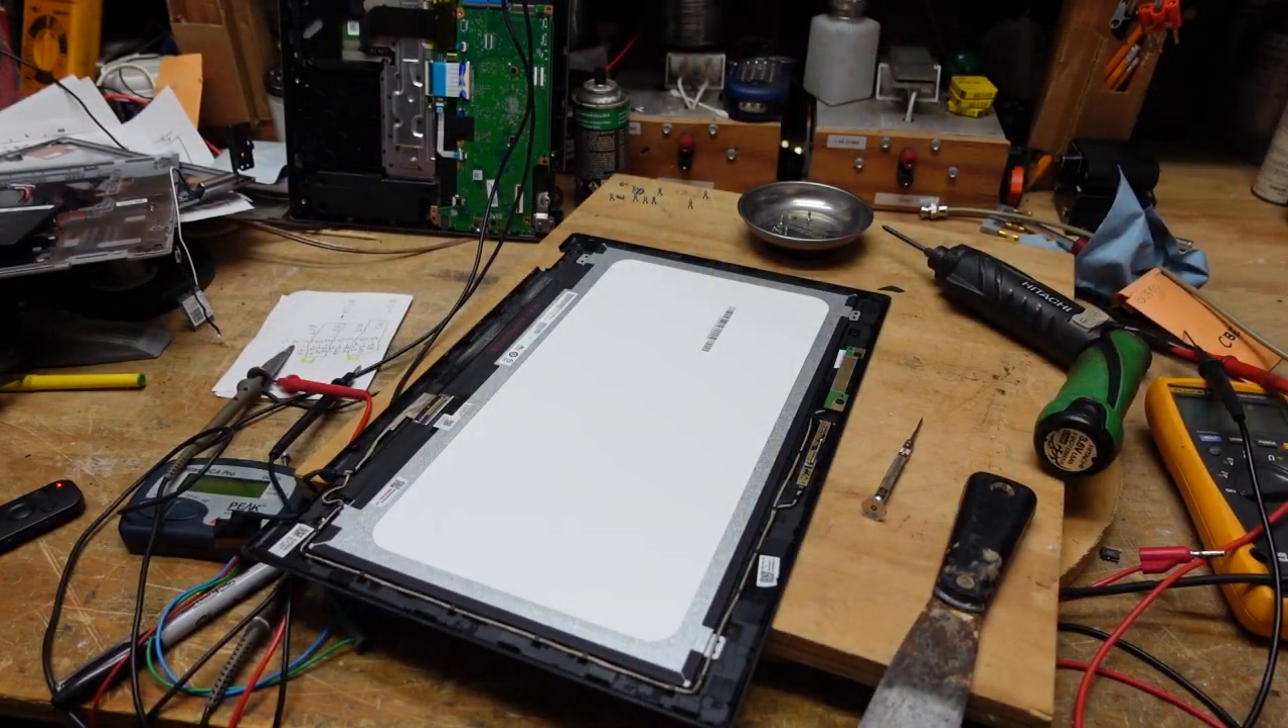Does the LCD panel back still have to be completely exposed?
No.